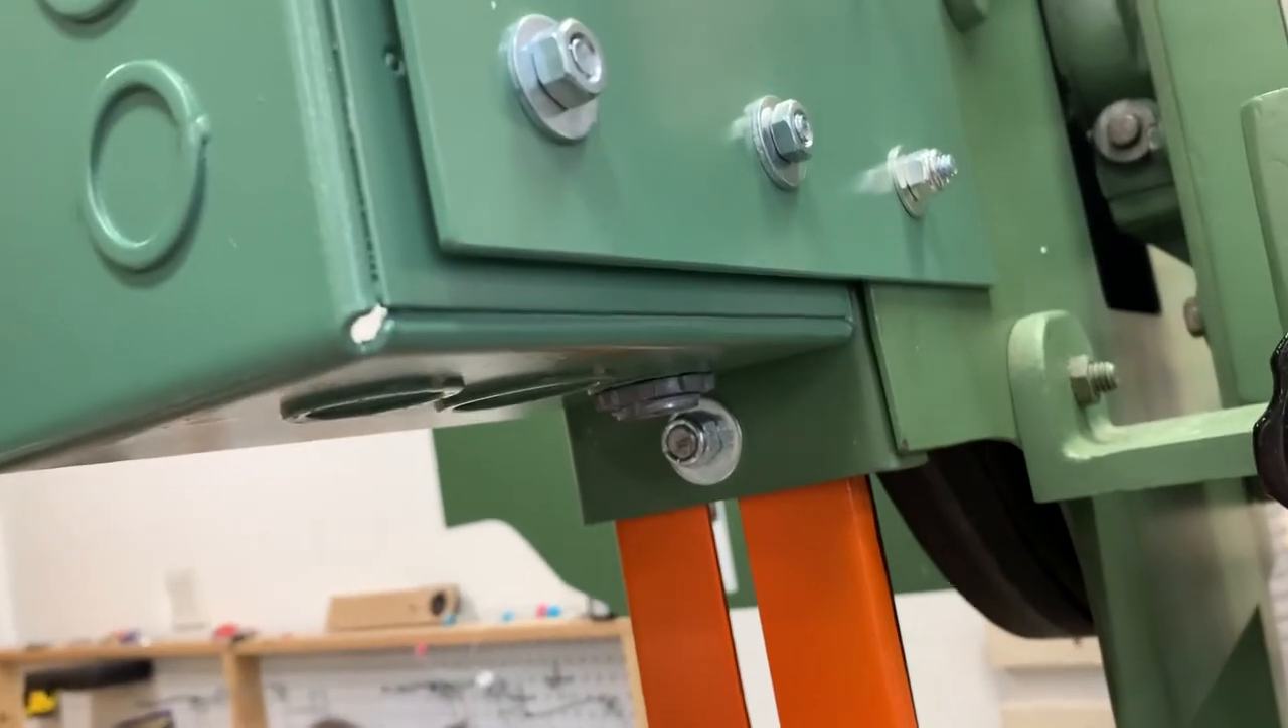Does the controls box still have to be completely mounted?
No.